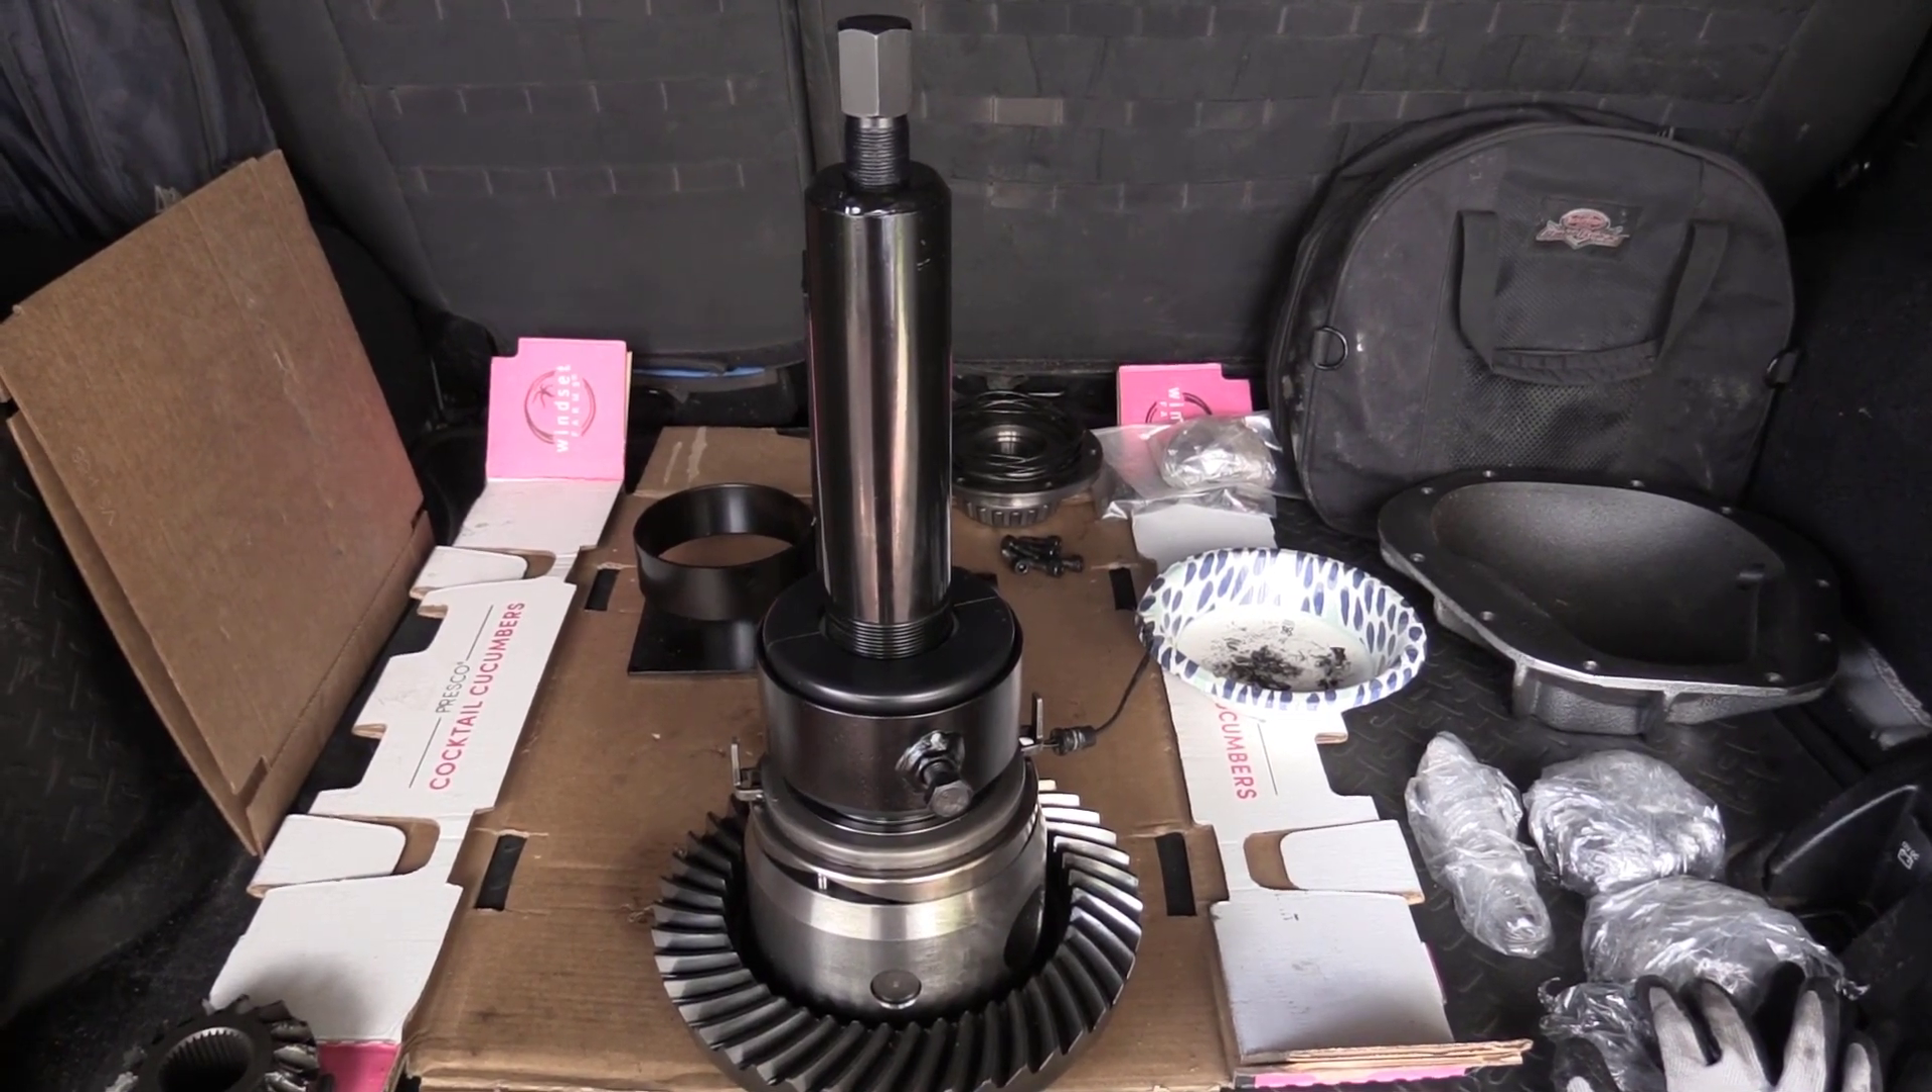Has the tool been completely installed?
Yes.